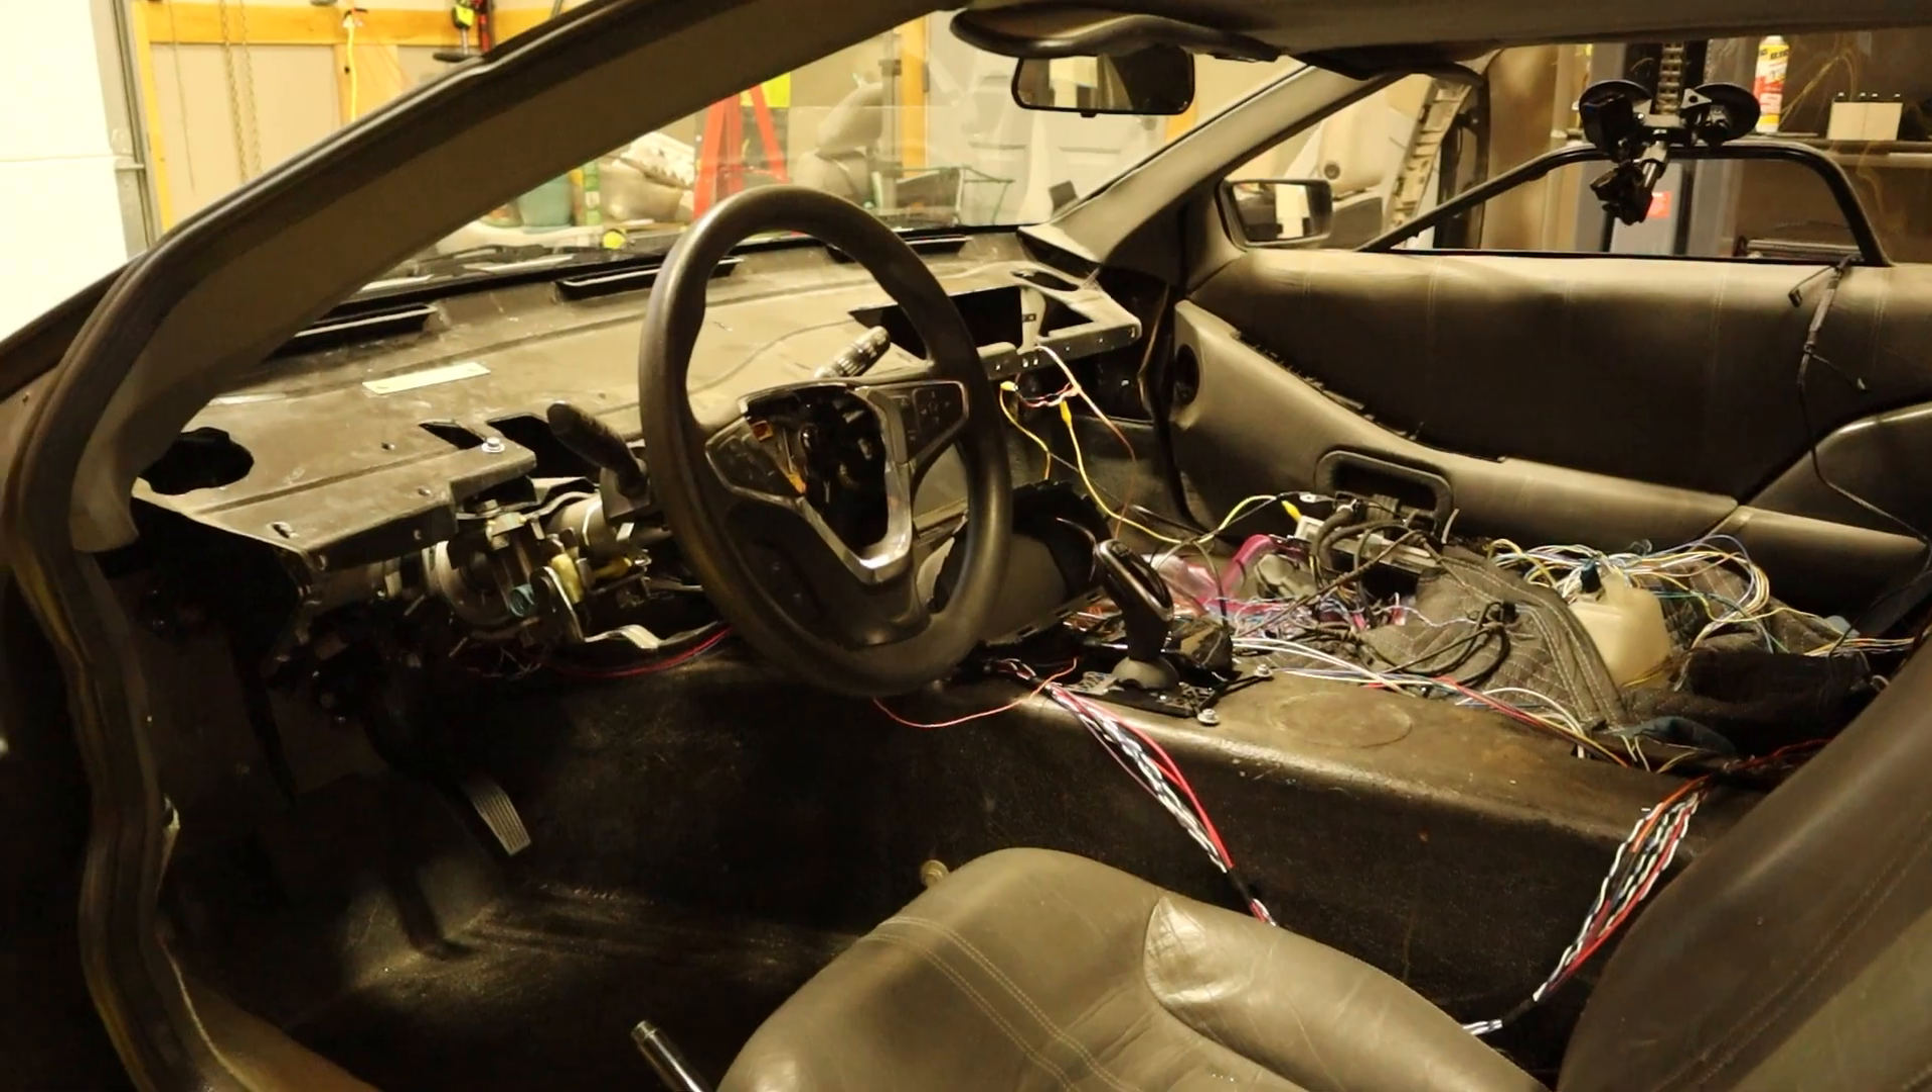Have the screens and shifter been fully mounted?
No.